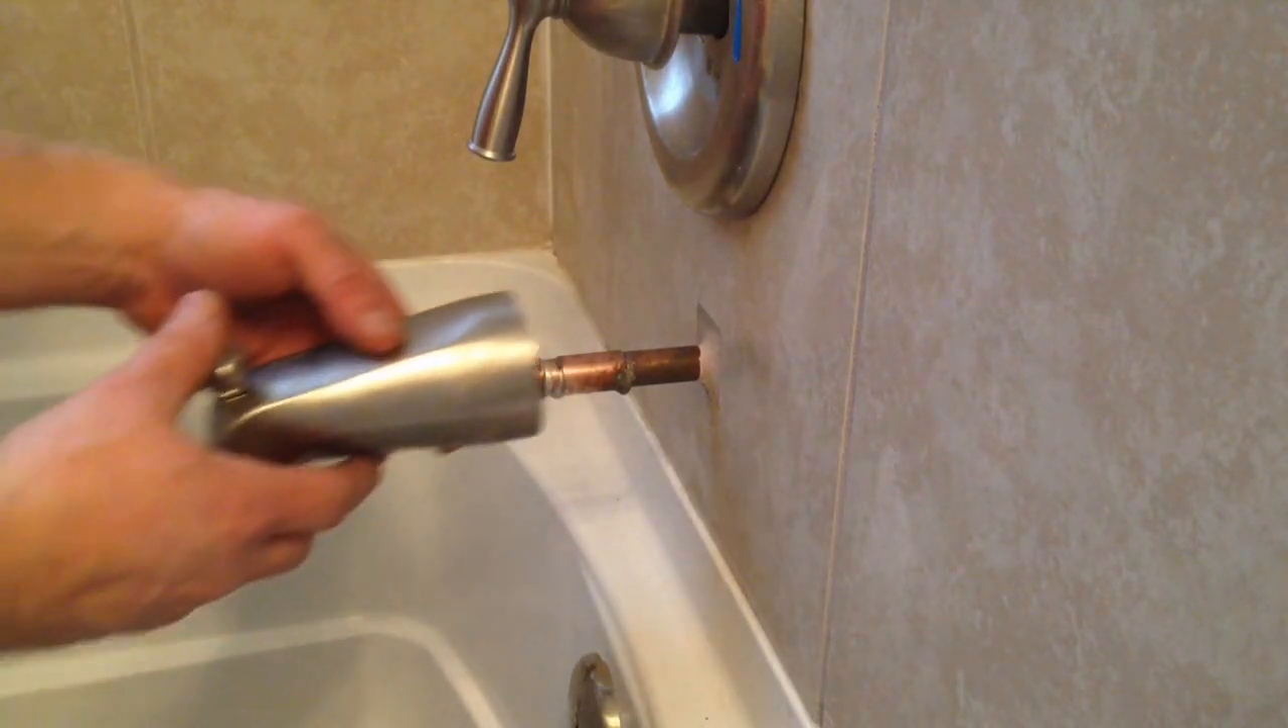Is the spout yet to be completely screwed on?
Yes.